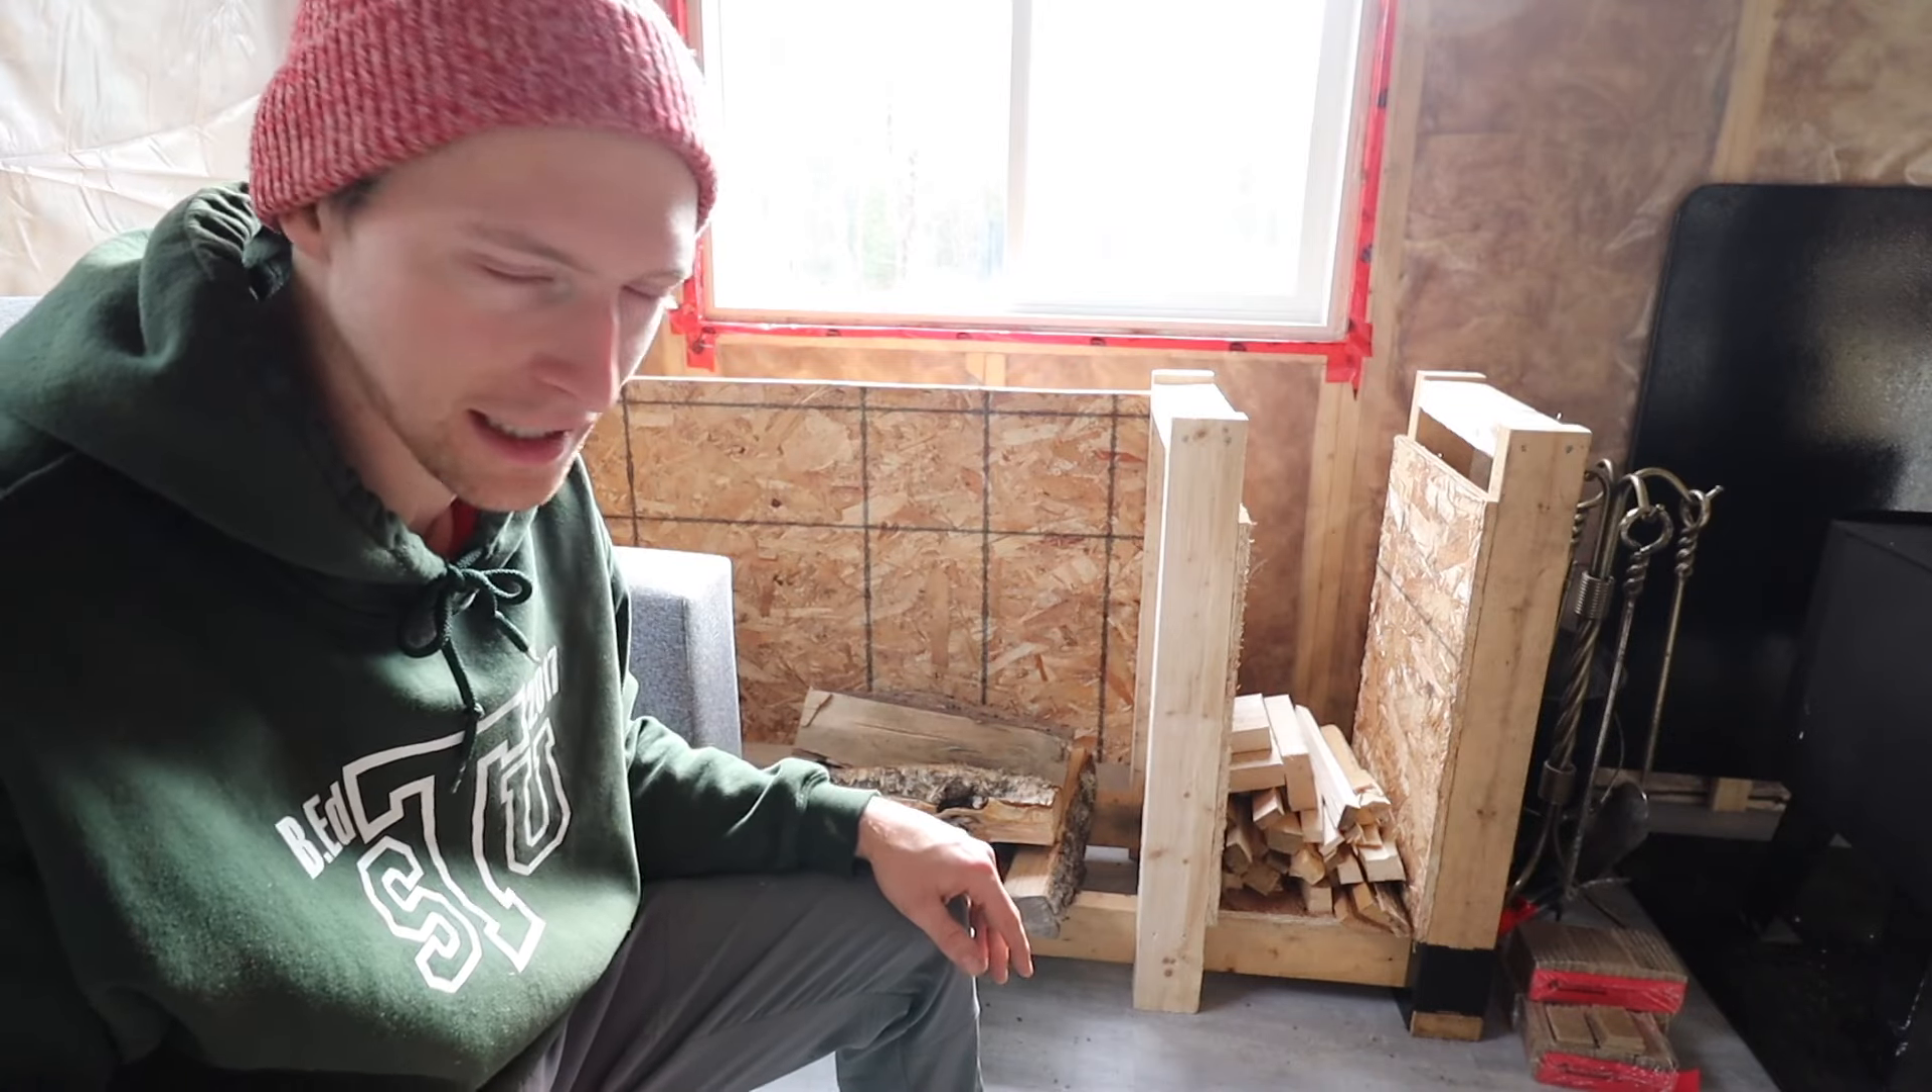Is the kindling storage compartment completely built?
Yes.